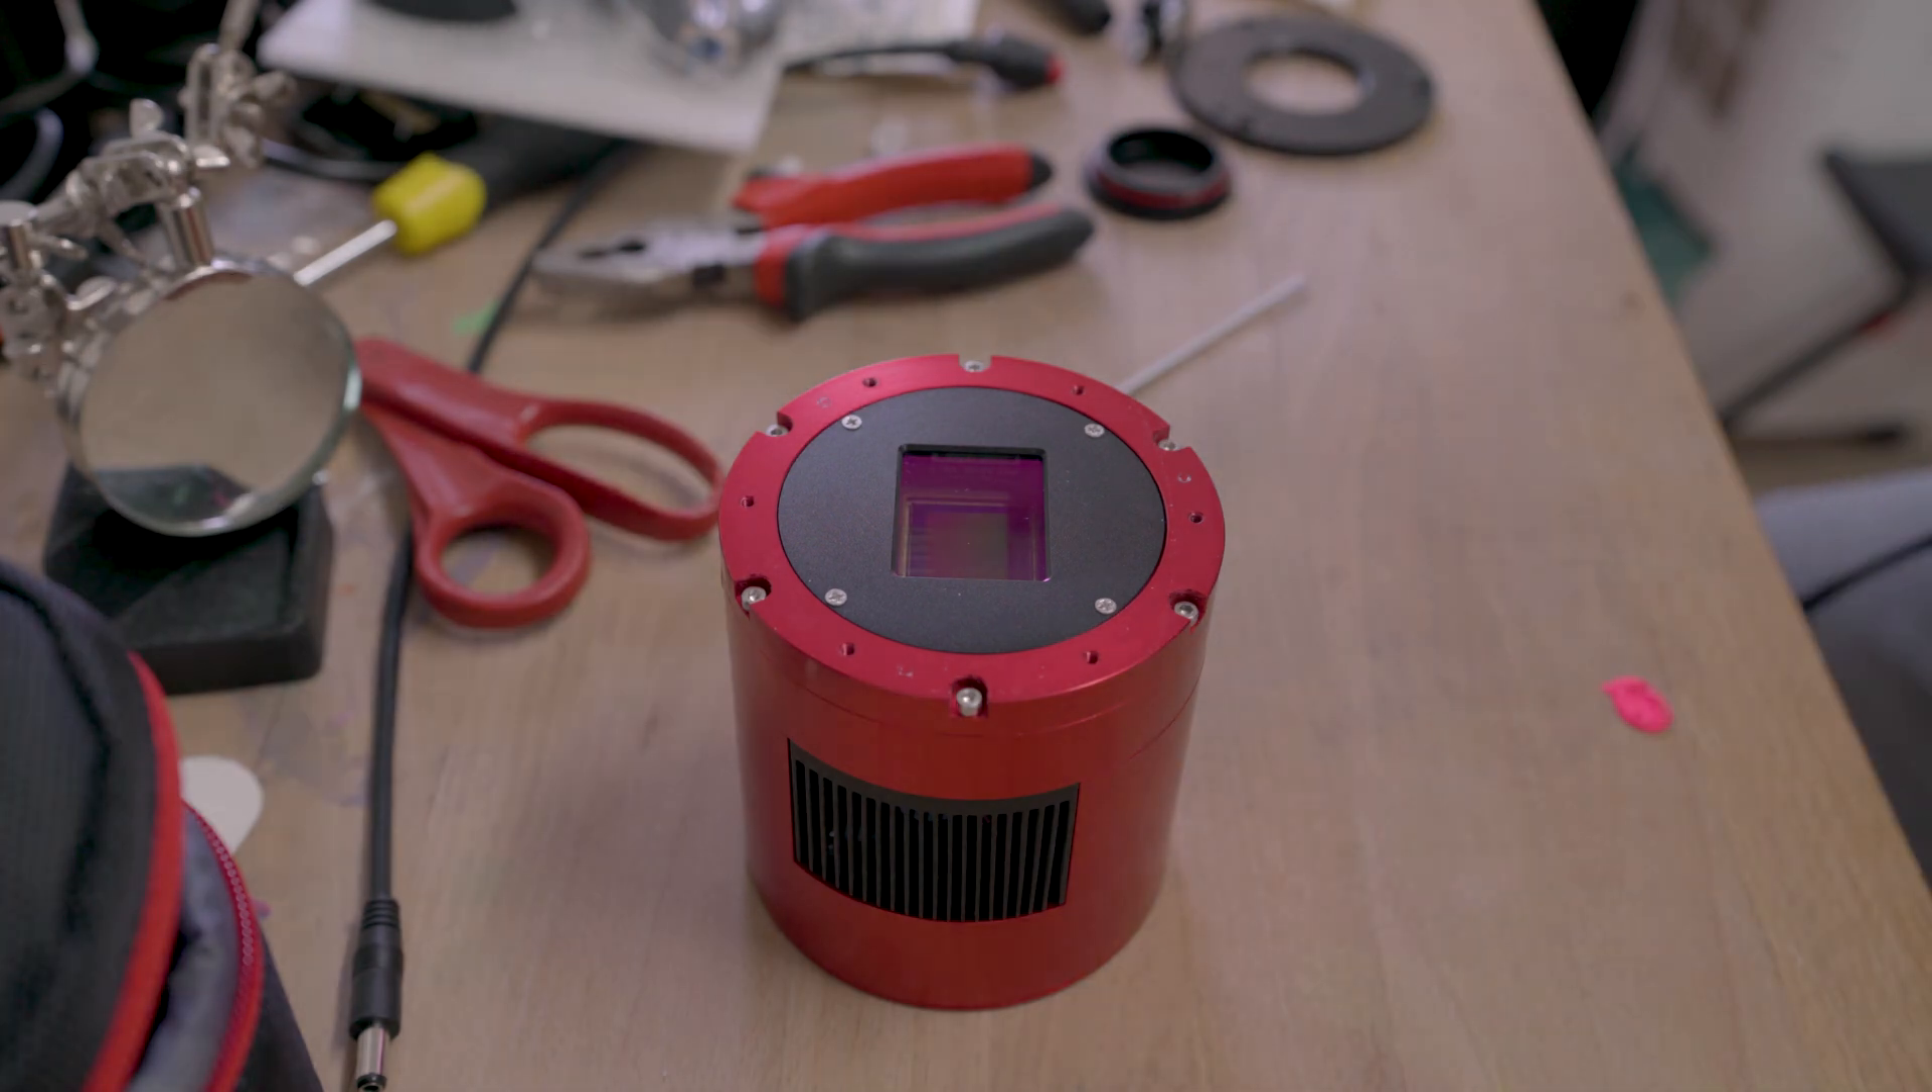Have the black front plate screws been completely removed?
No.